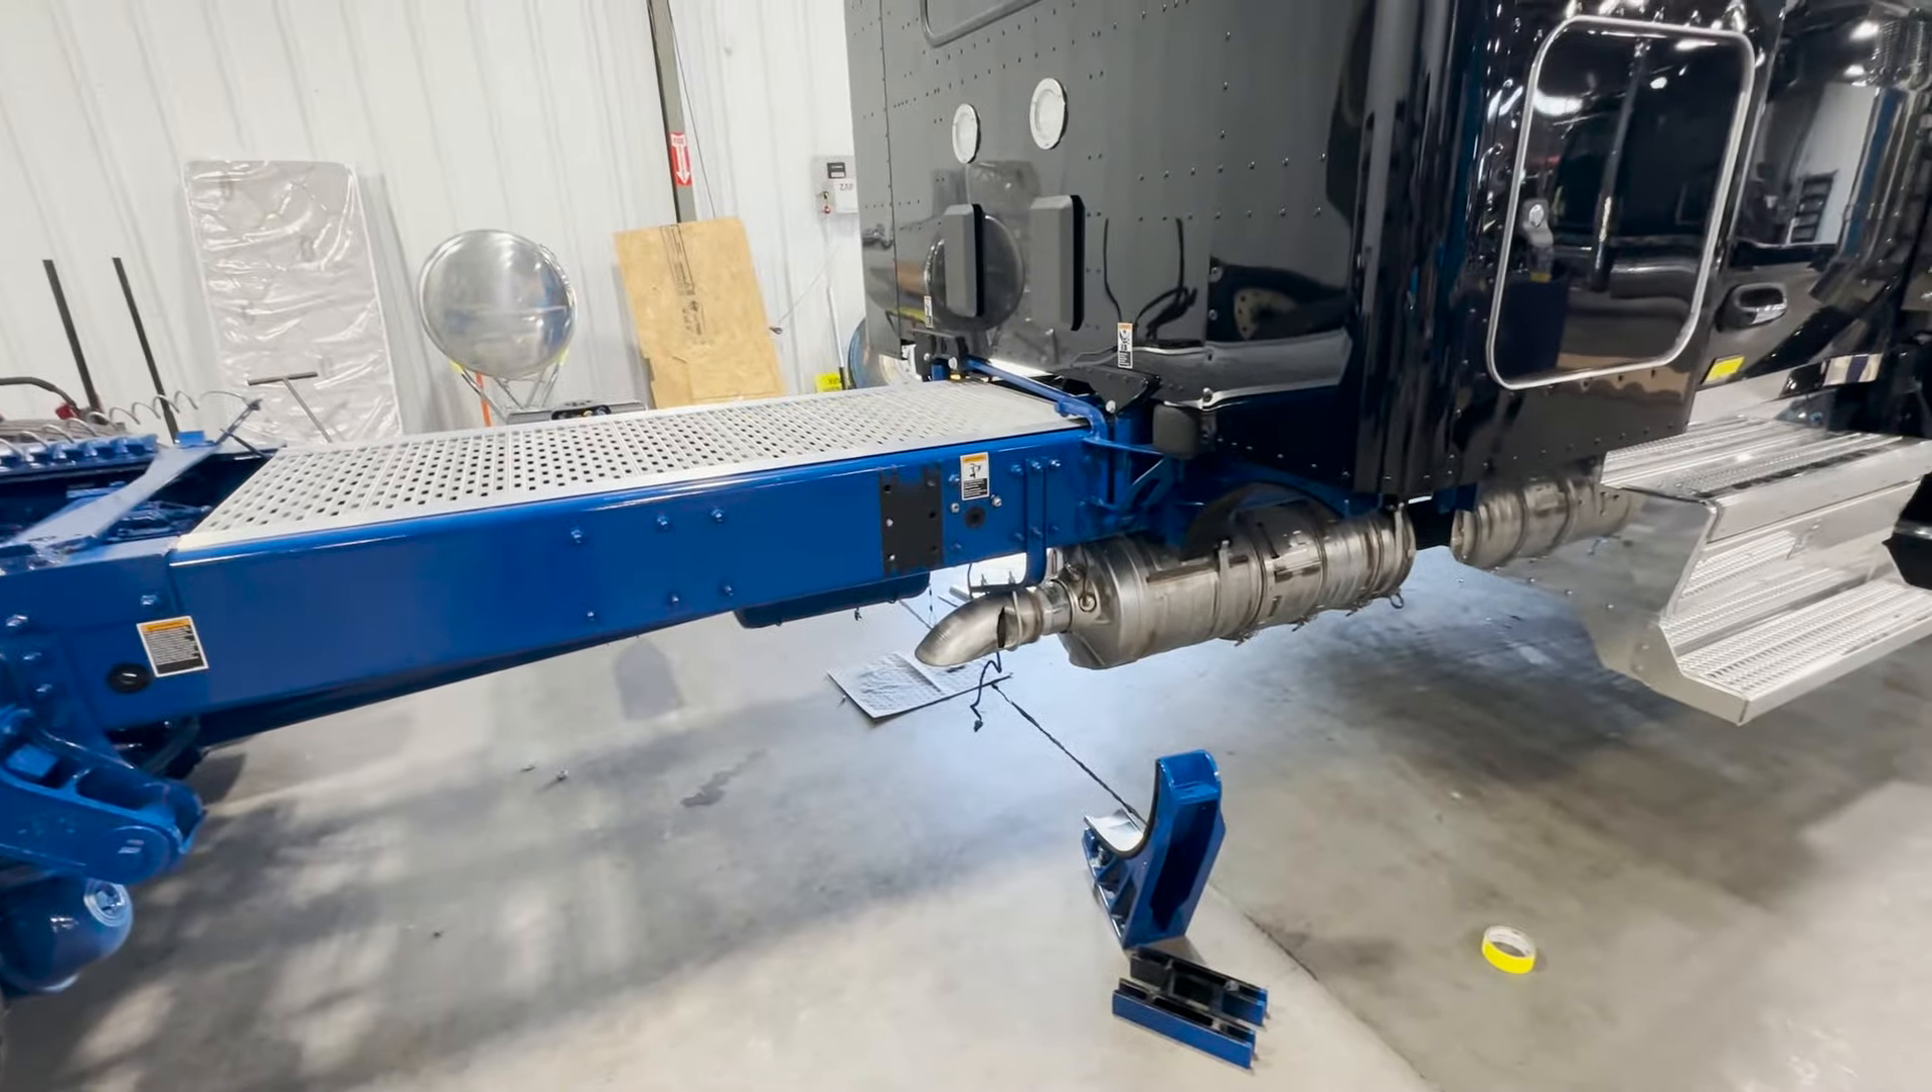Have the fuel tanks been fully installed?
No.